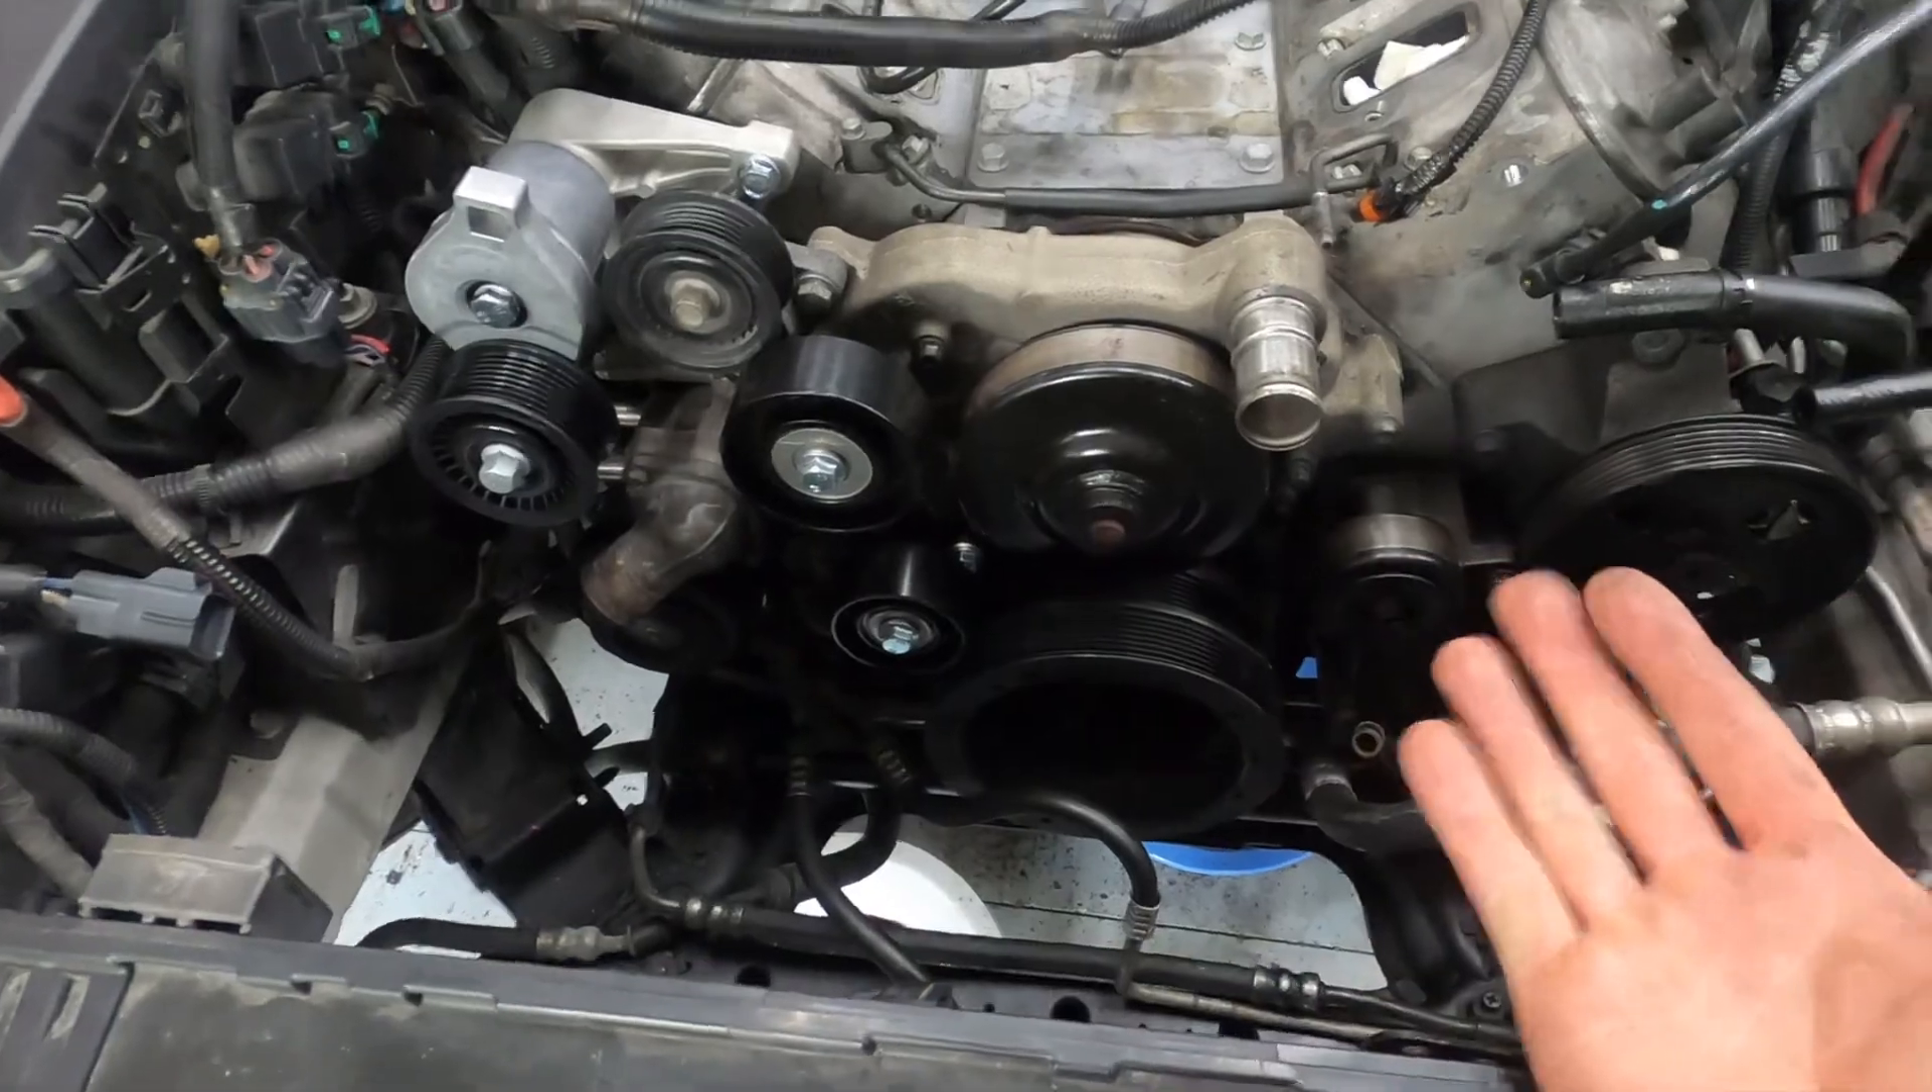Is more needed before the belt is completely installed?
Yes.